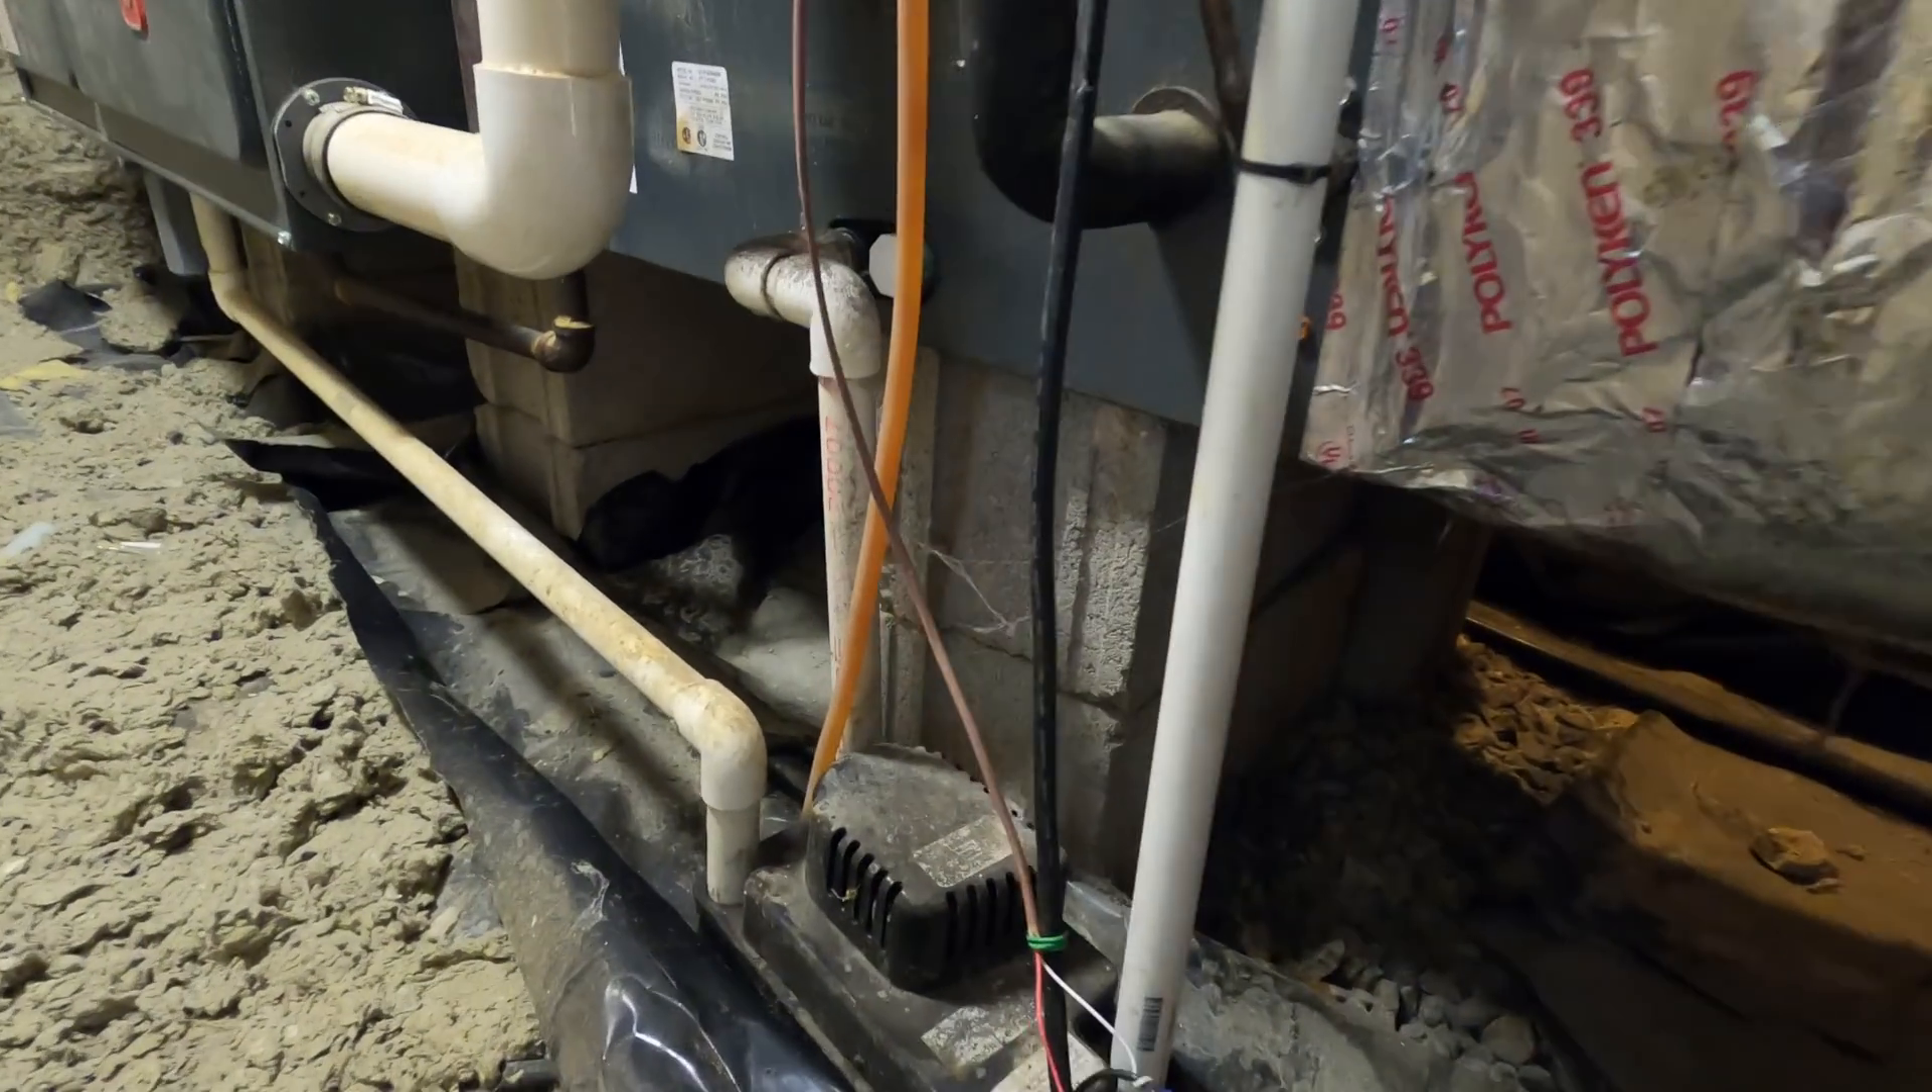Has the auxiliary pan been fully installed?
No.